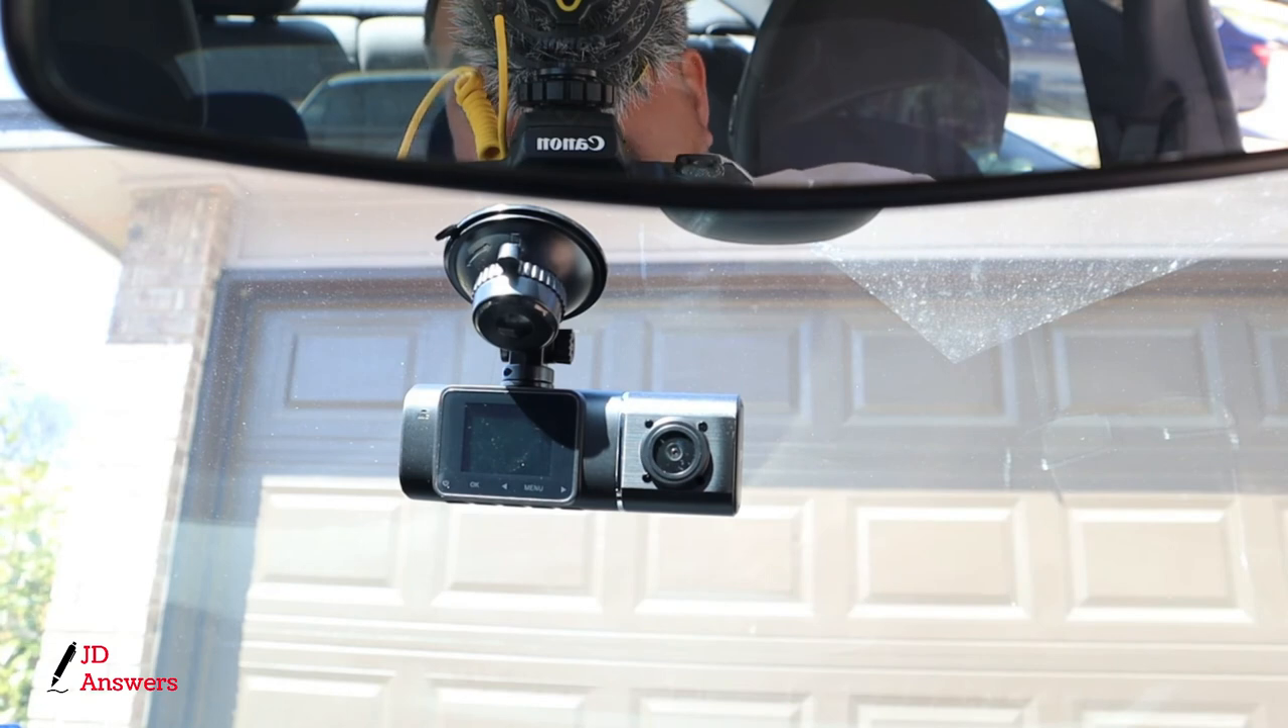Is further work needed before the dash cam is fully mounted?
No.